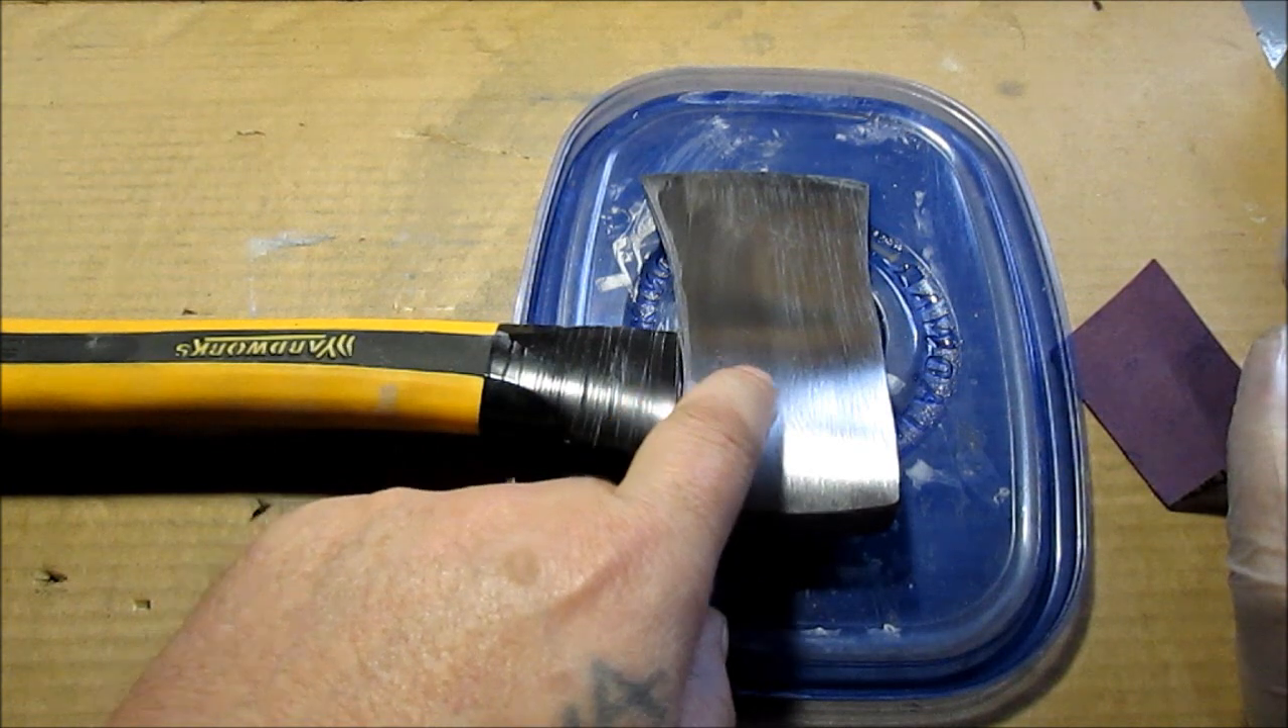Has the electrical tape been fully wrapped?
Yes.